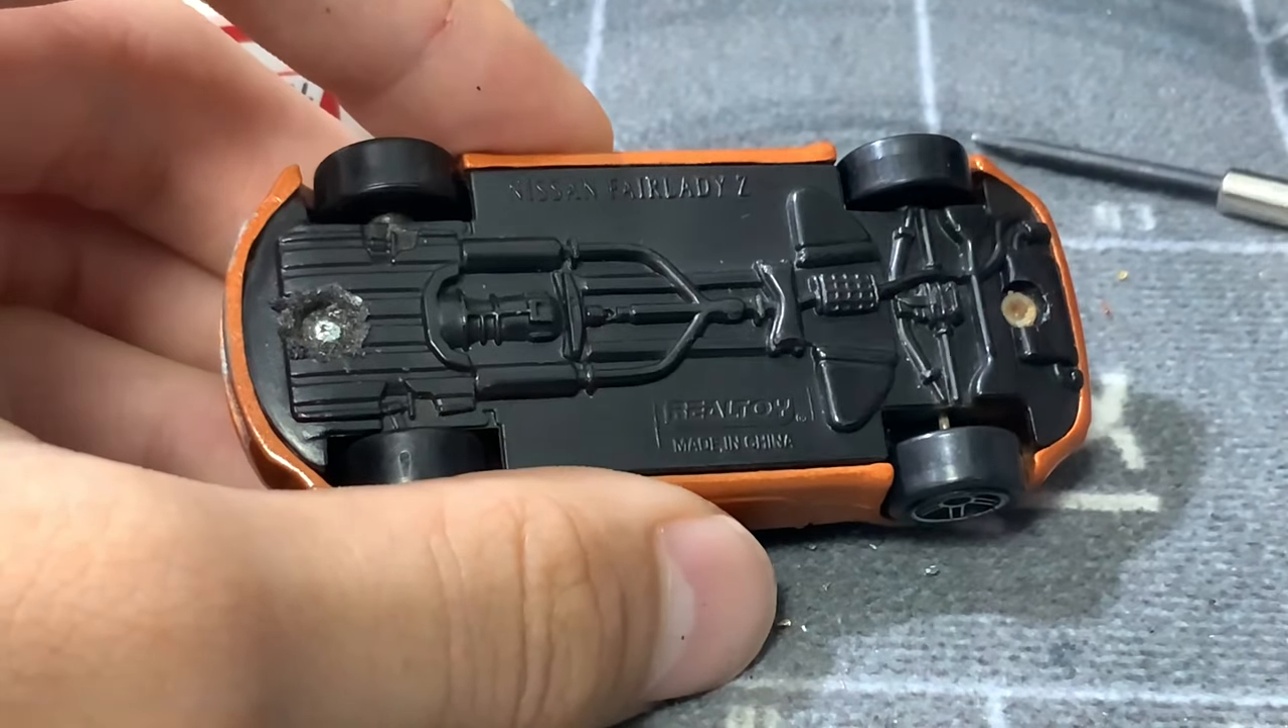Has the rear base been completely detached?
No.